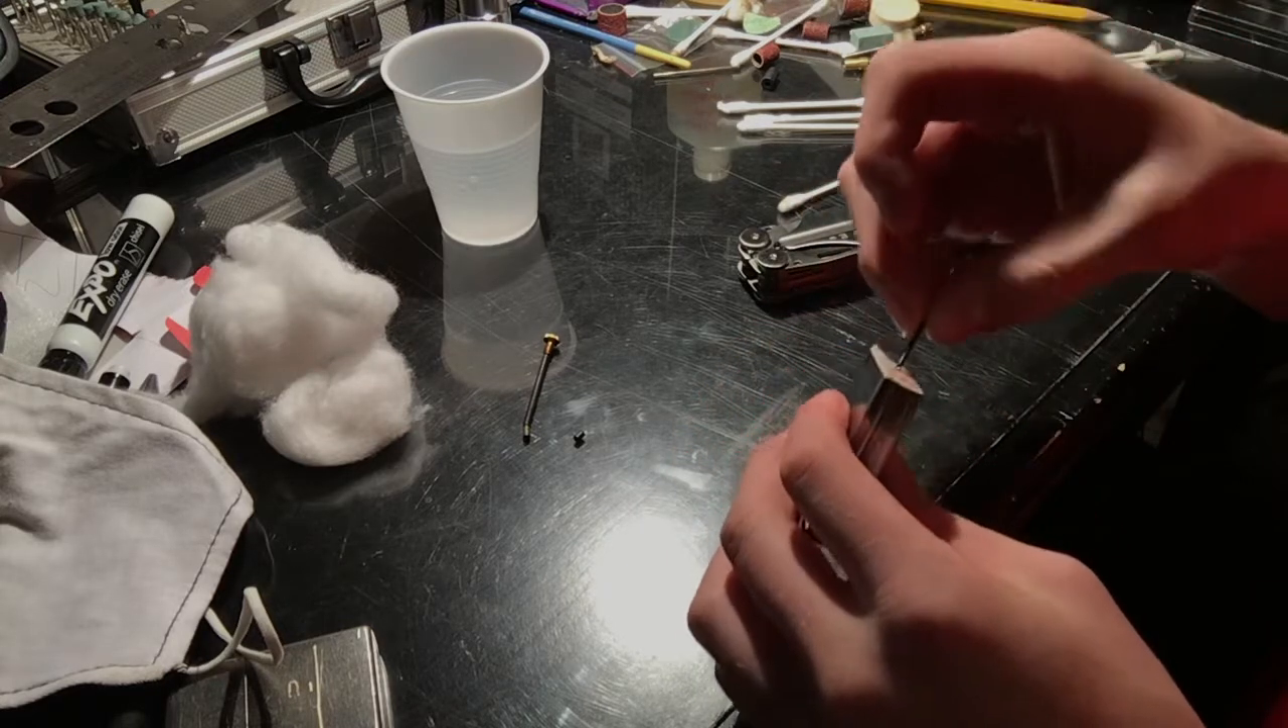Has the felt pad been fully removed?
No.